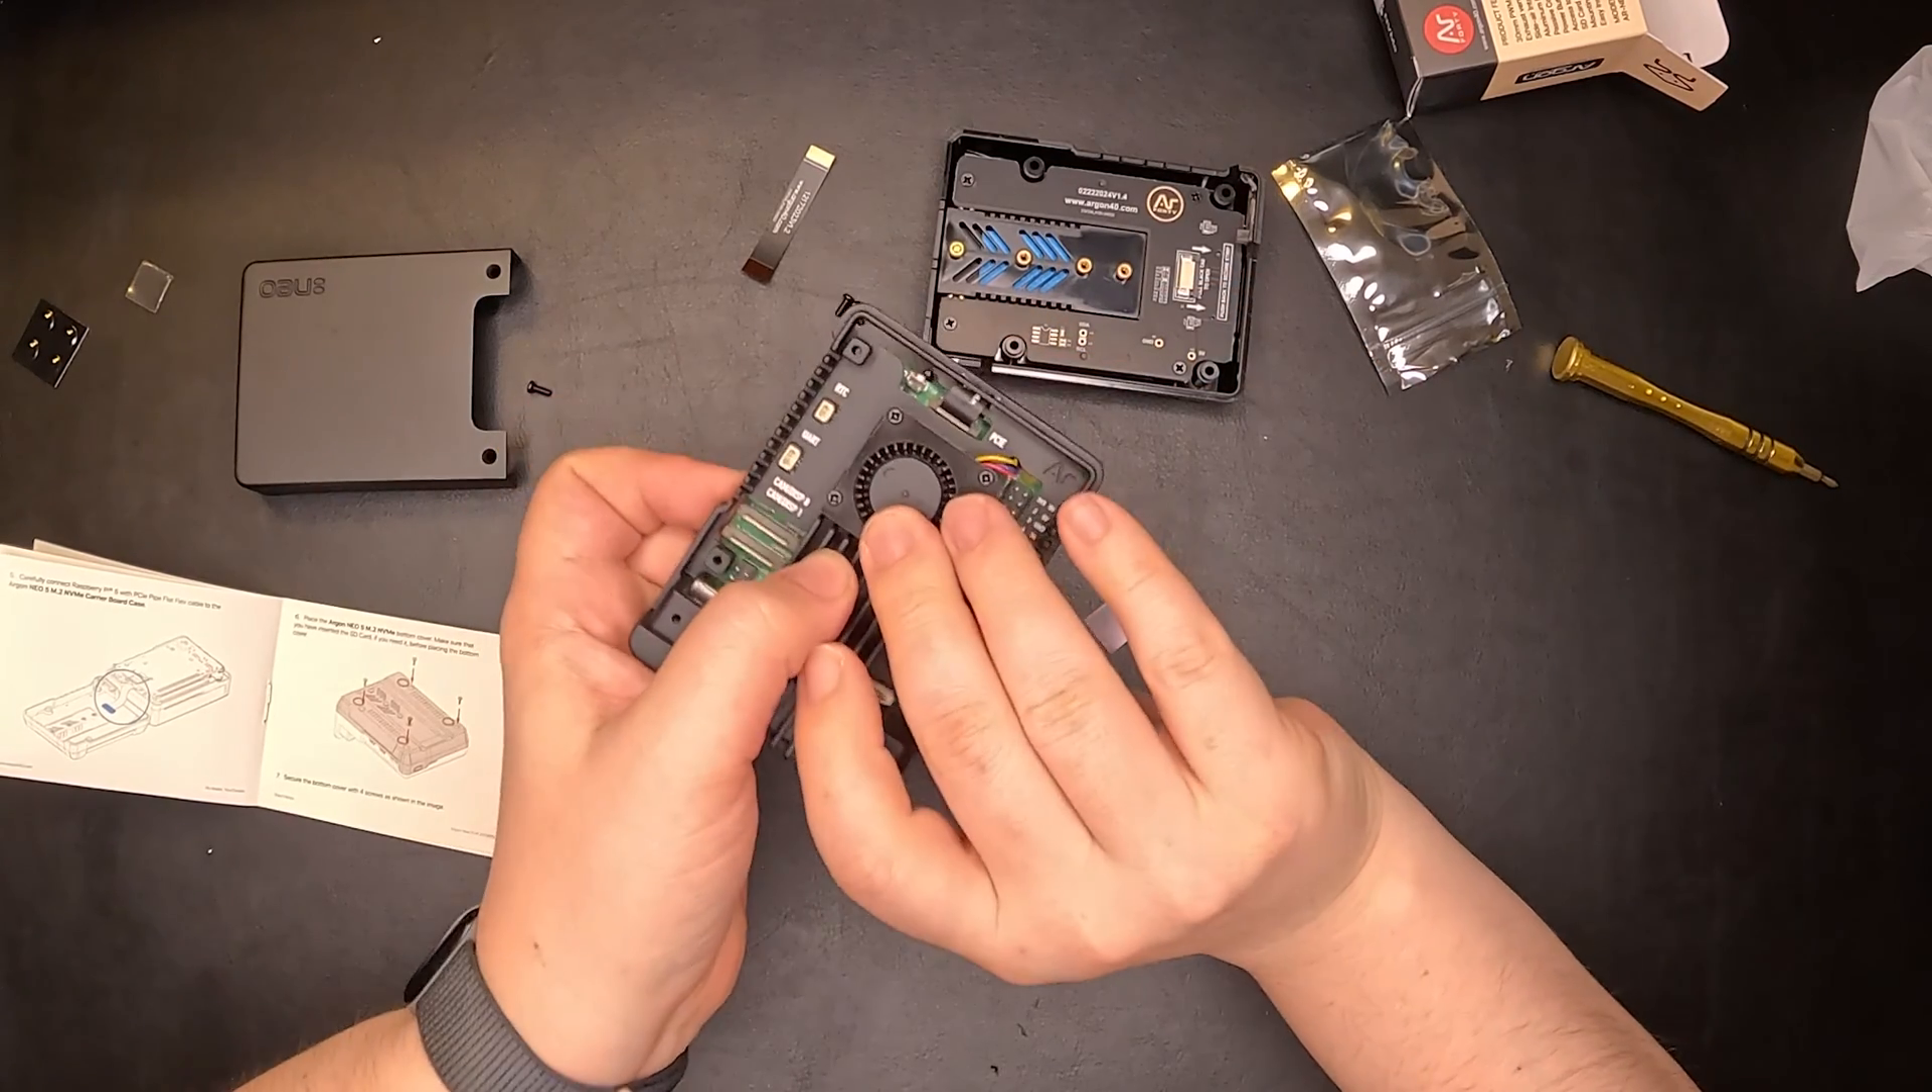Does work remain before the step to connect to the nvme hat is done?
Yes.